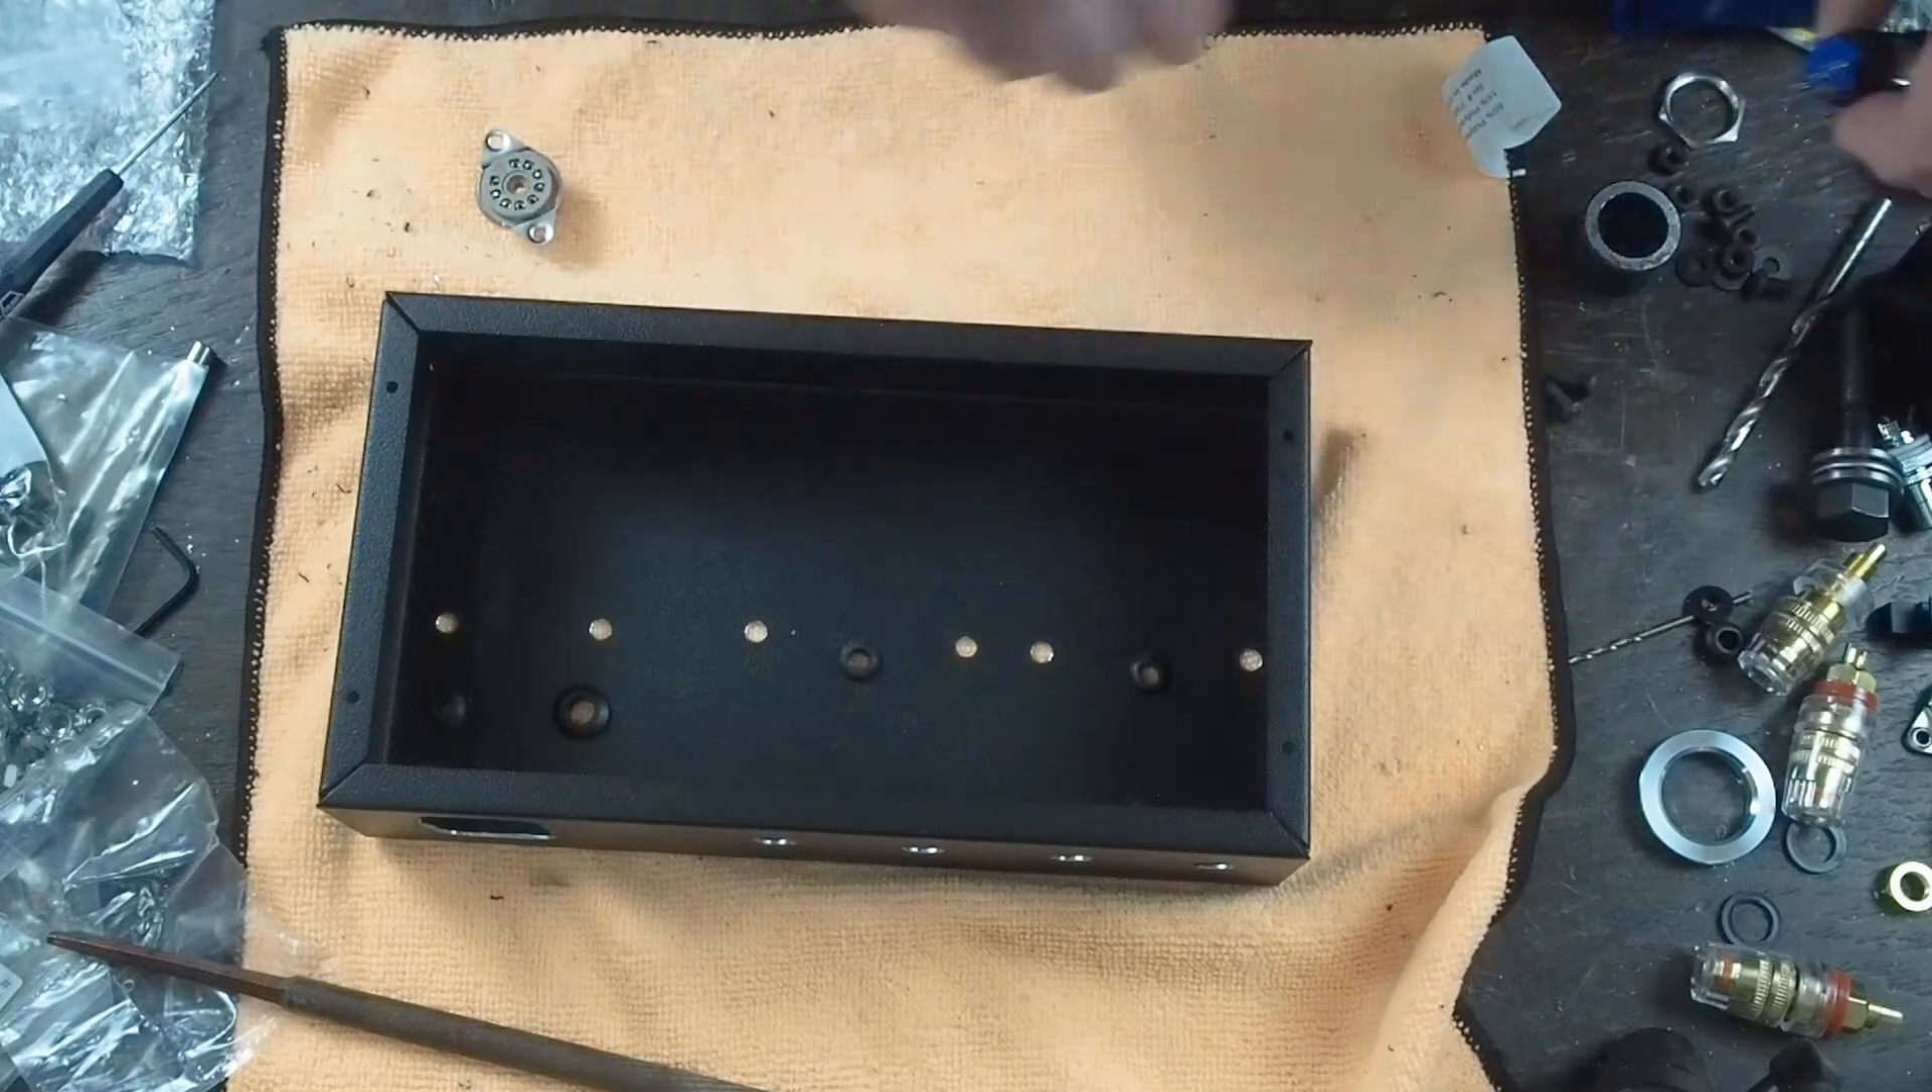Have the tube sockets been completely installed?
No.